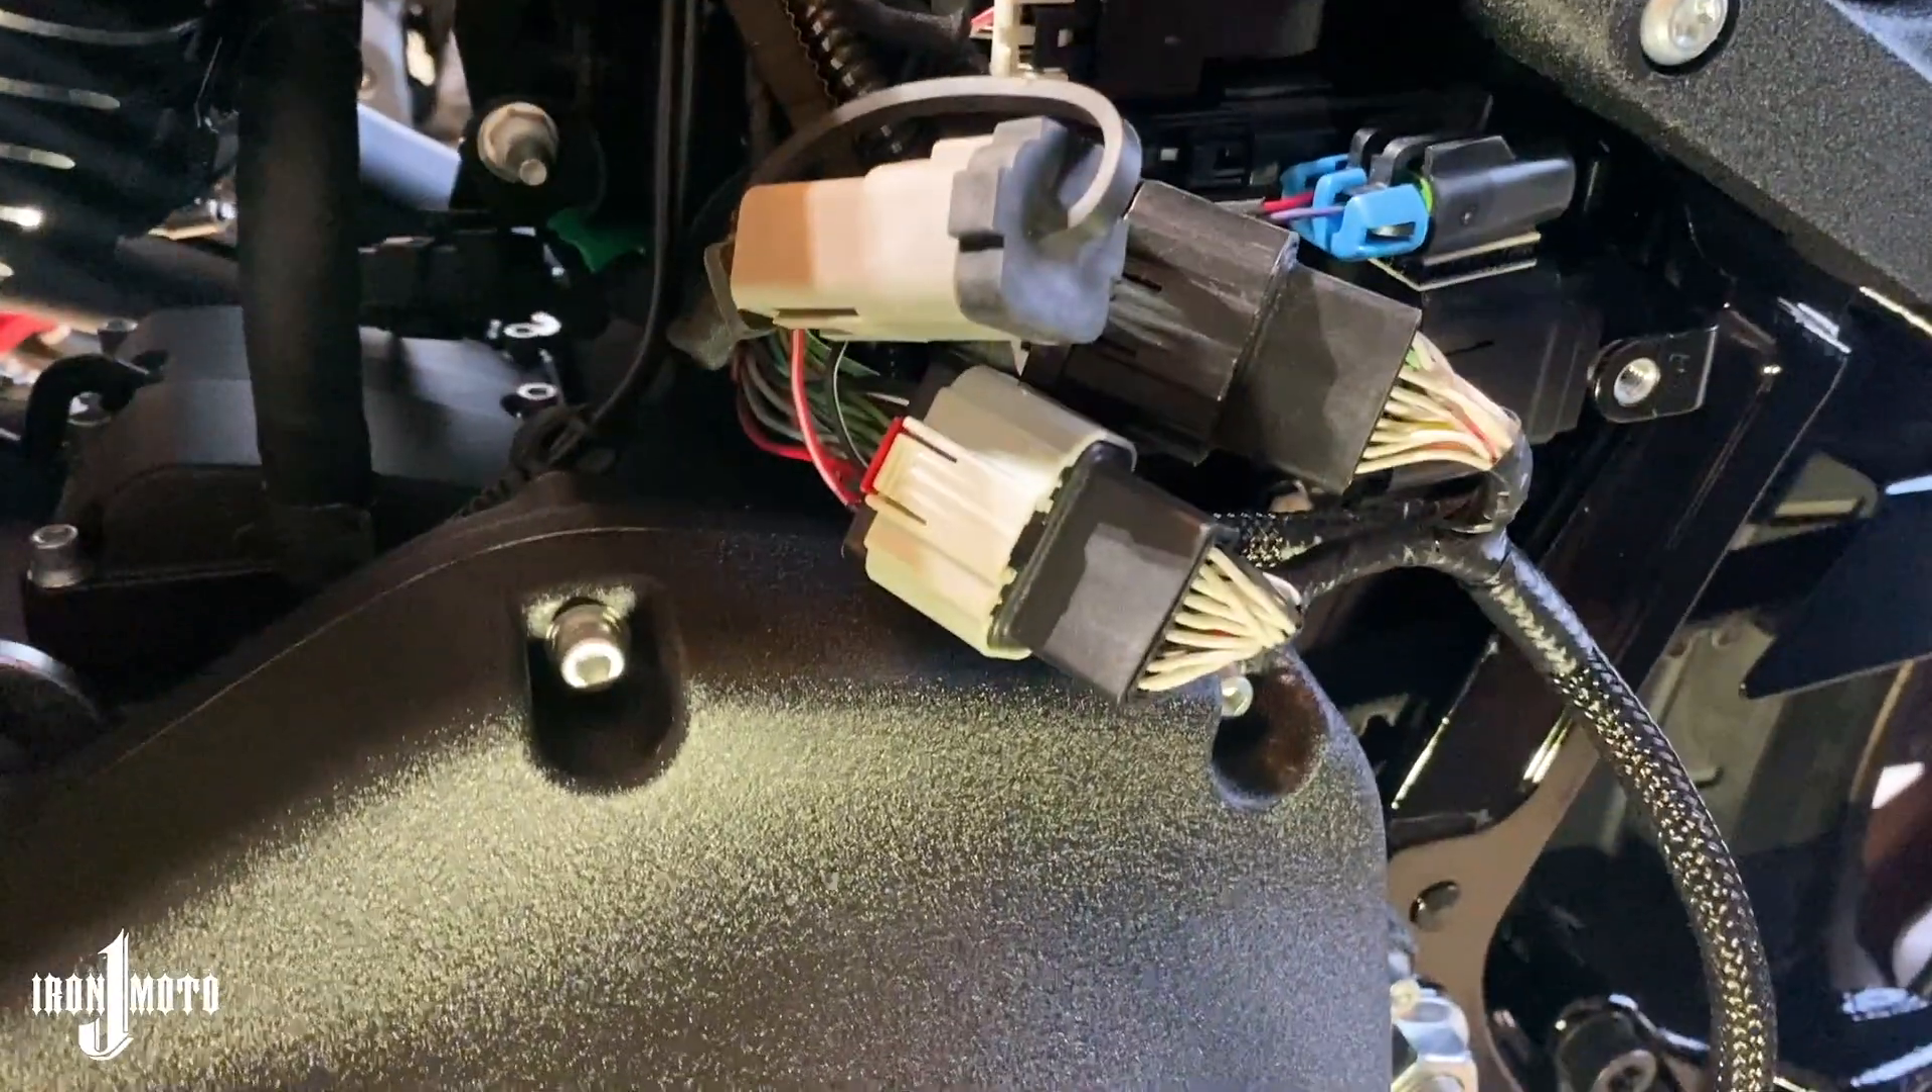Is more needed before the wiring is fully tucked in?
Yes.